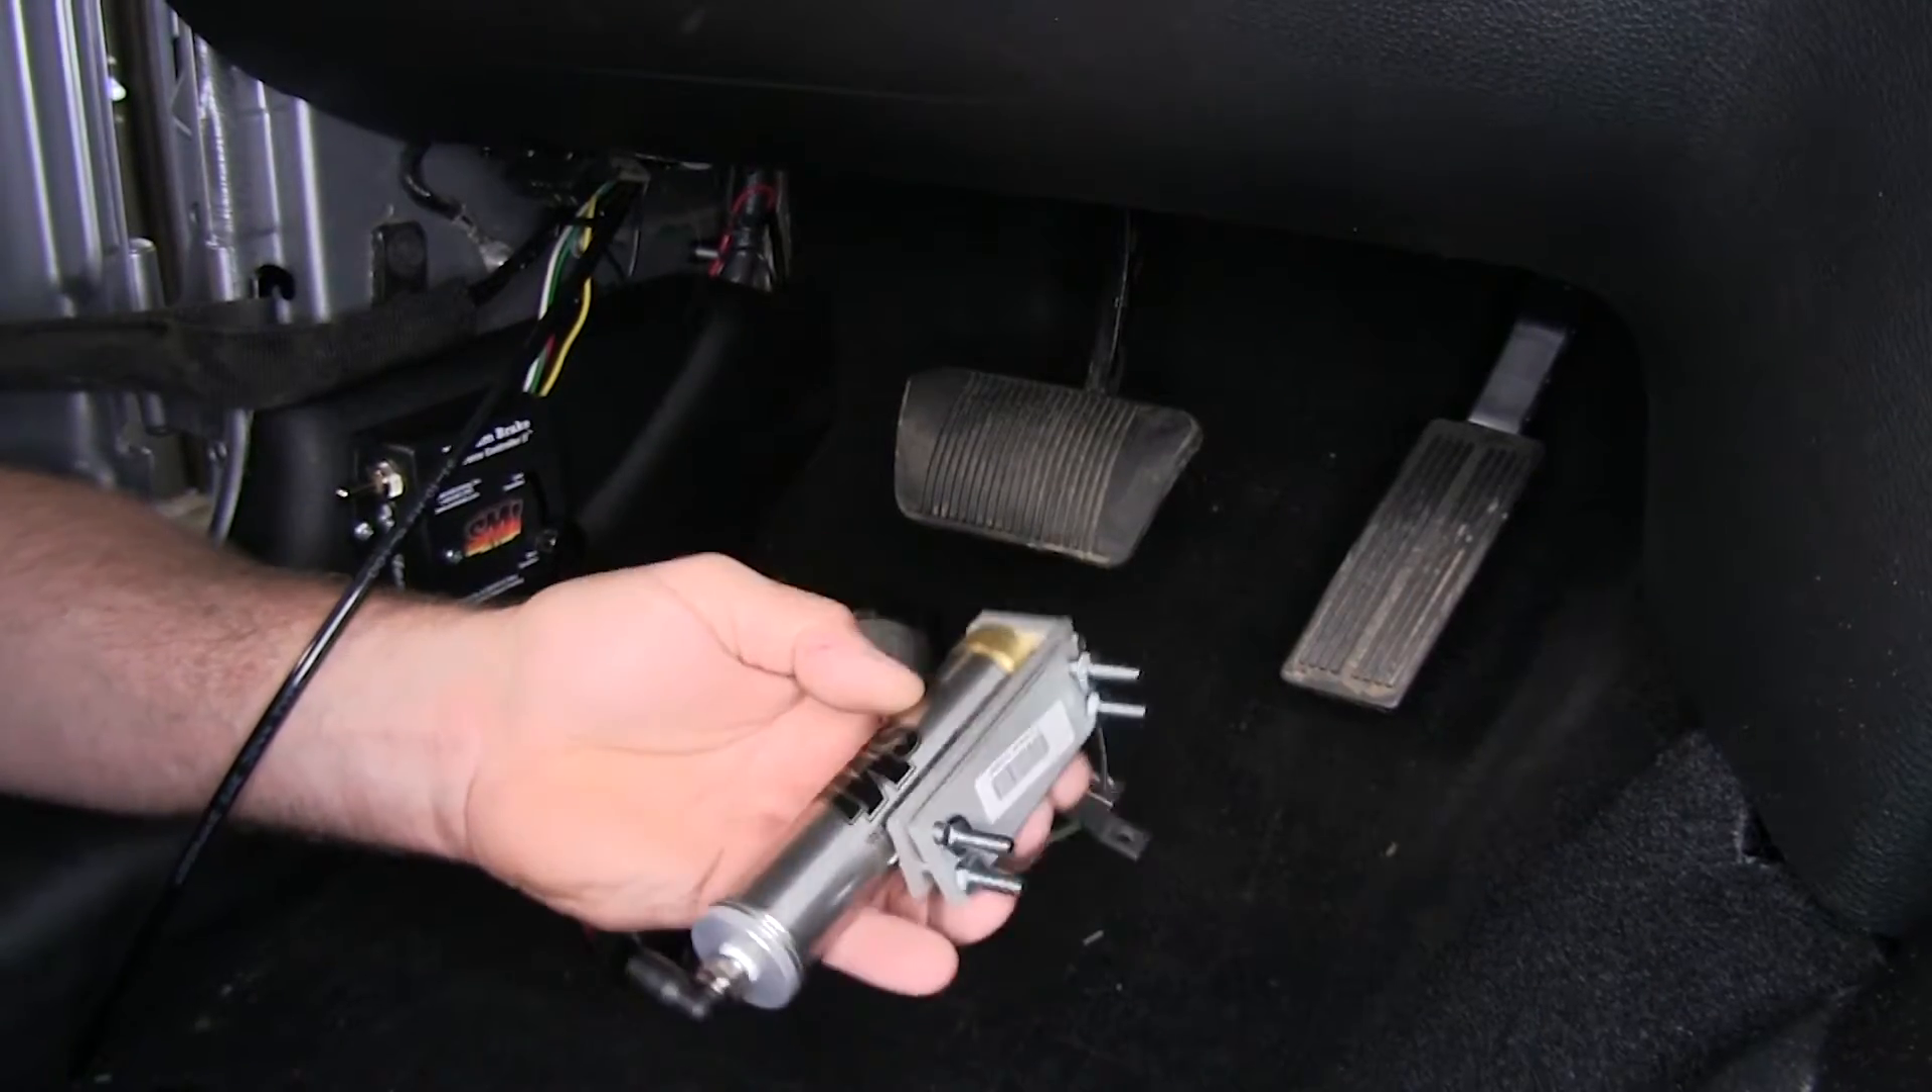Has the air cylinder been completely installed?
No.